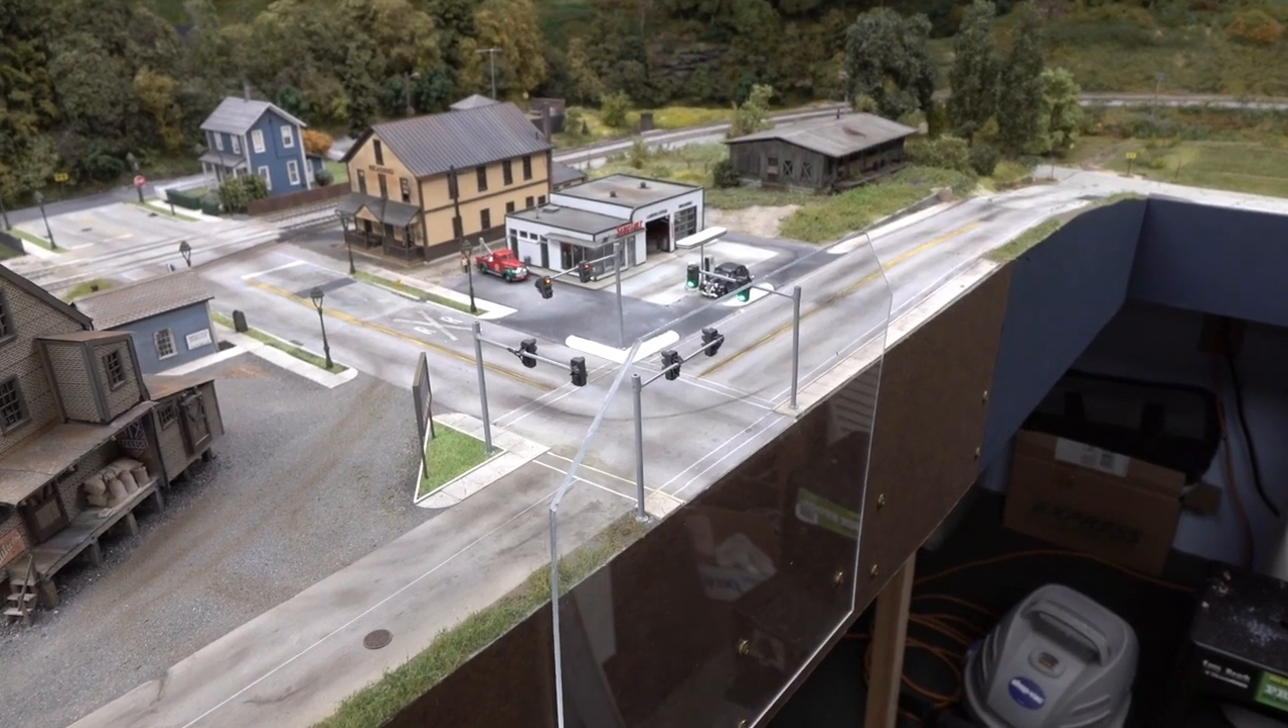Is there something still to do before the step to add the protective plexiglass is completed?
No.